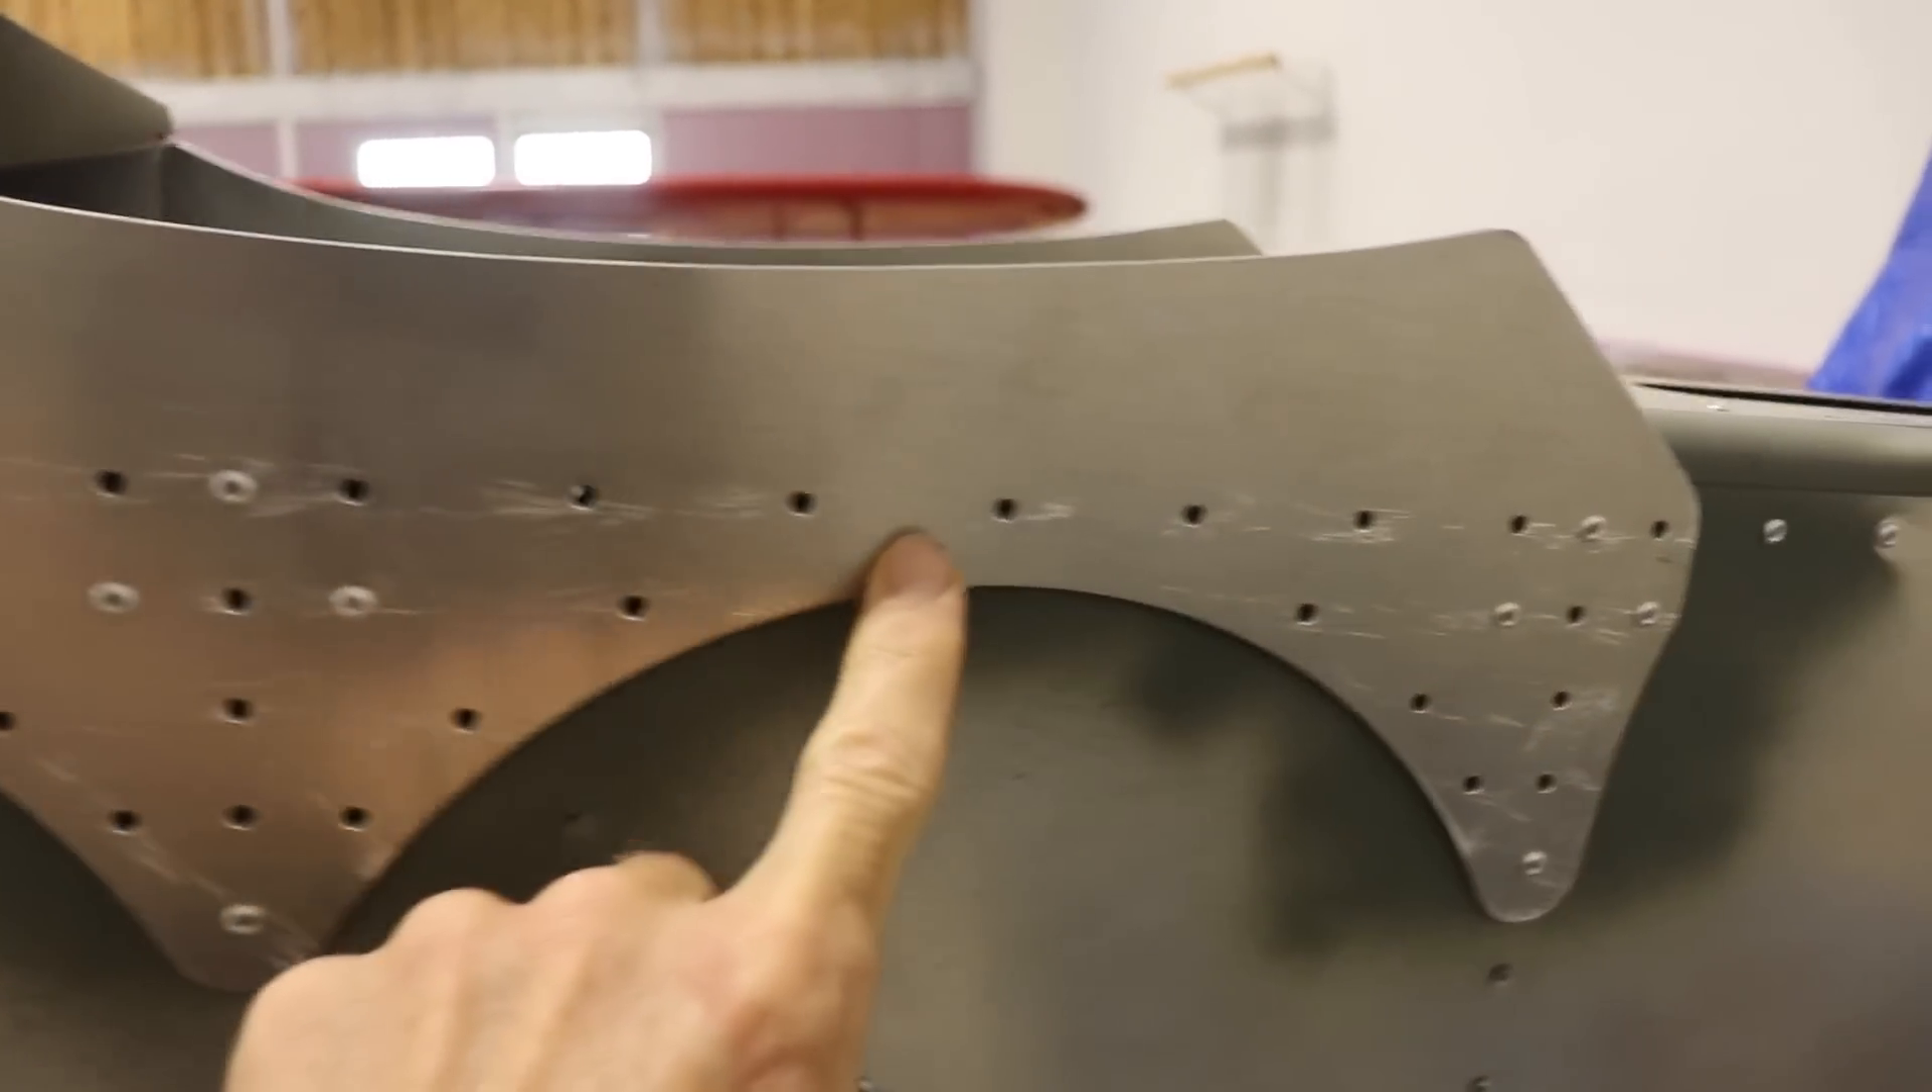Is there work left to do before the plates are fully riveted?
Yes.